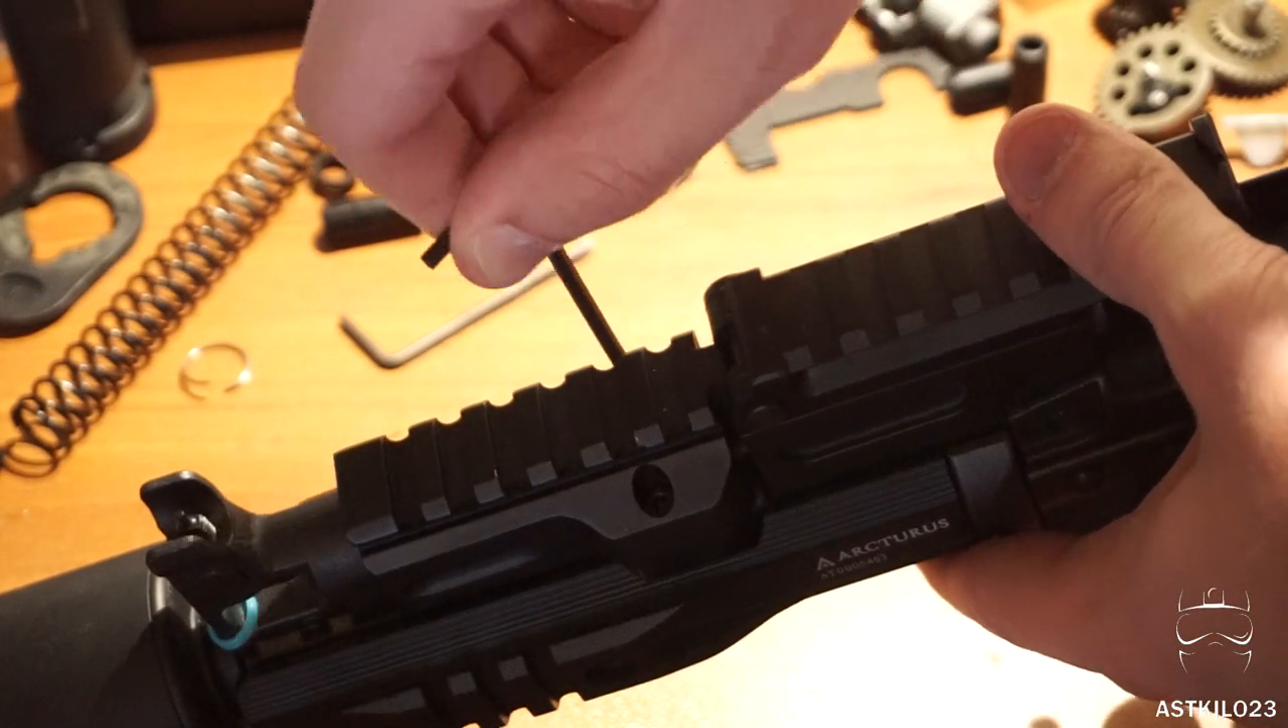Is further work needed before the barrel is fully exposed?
Yes.